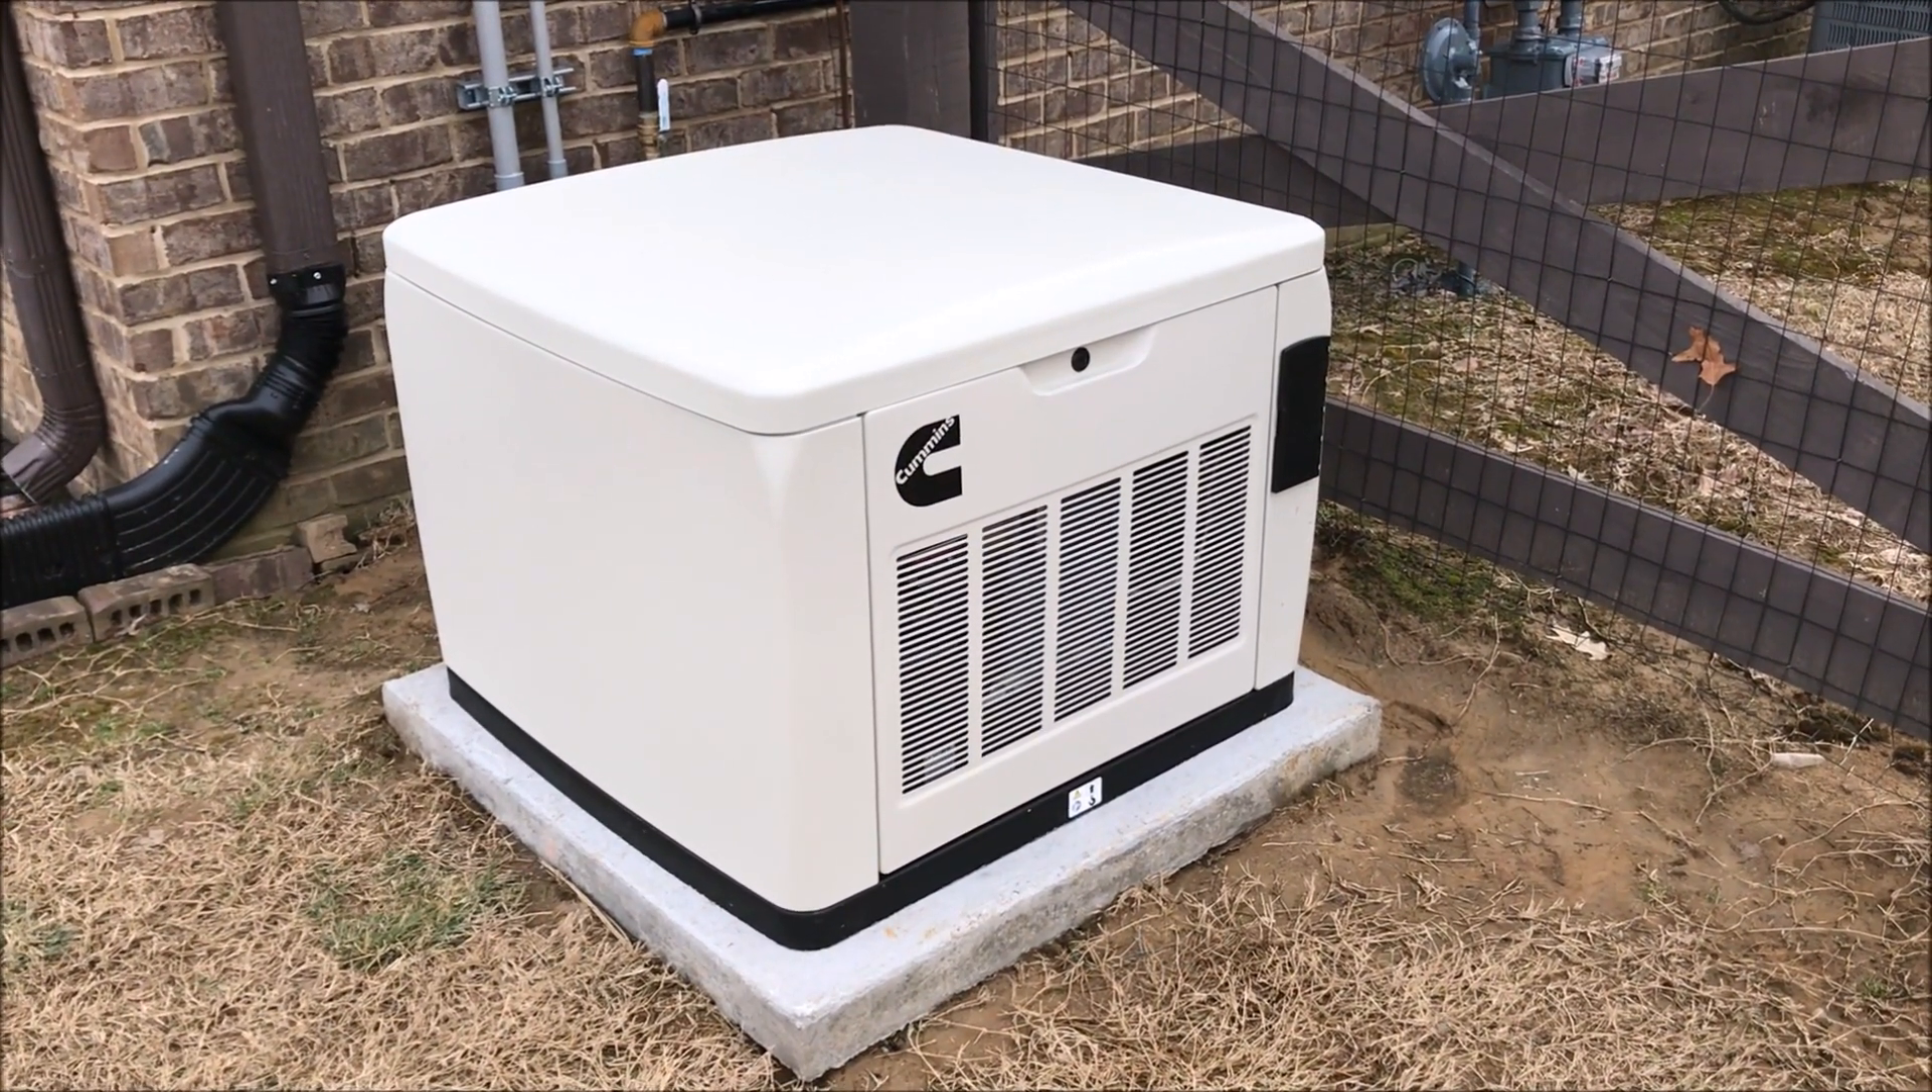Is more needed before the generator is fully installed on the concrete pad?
No.